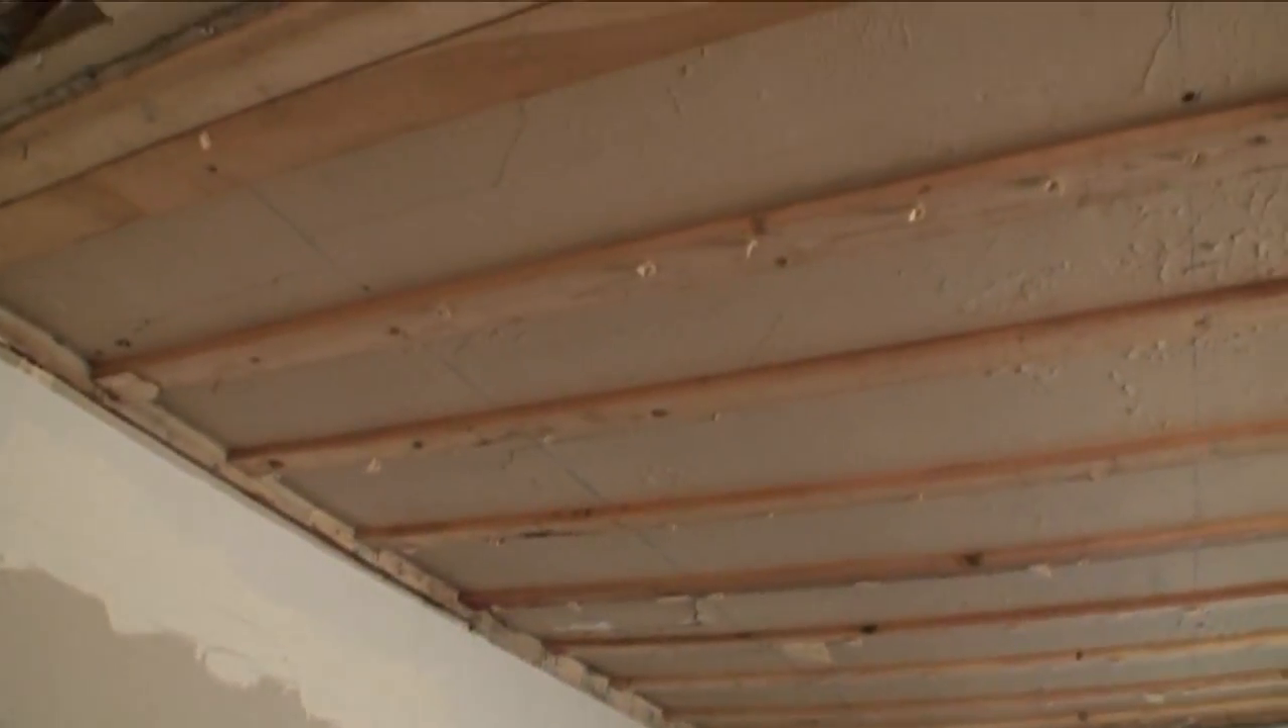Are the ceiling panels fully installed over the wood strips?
No.